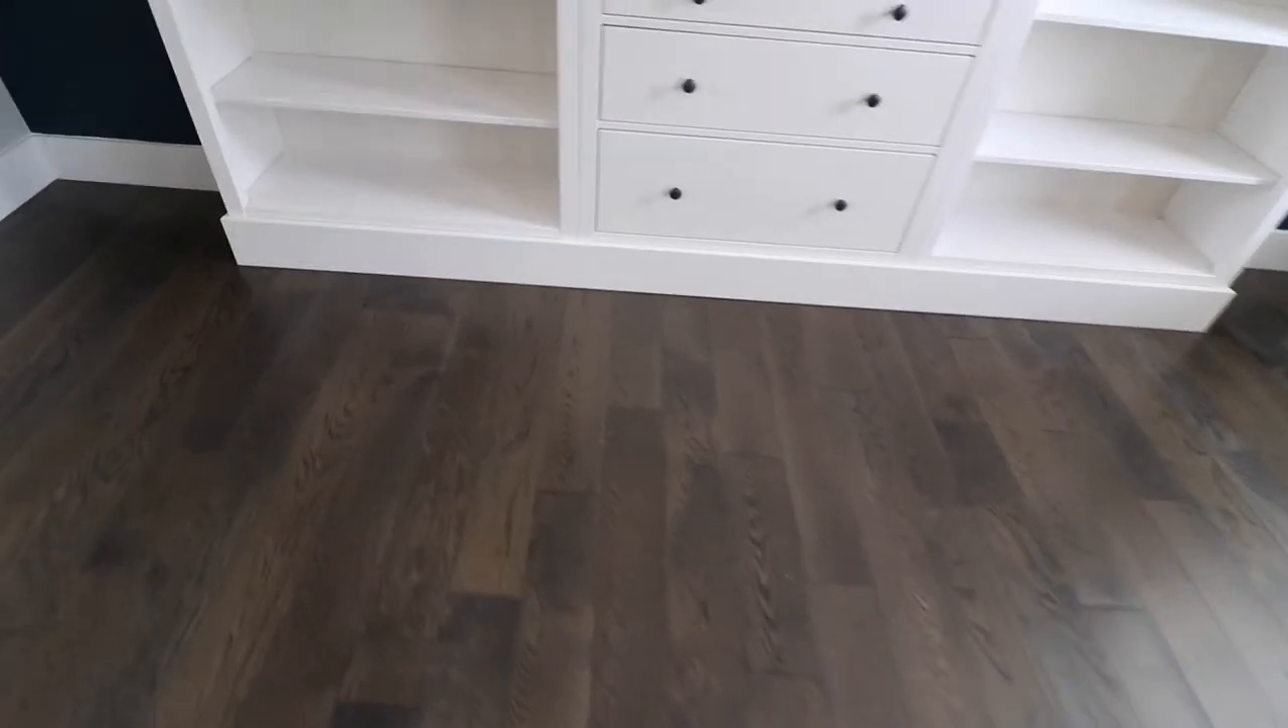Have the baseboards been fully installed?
Yes.